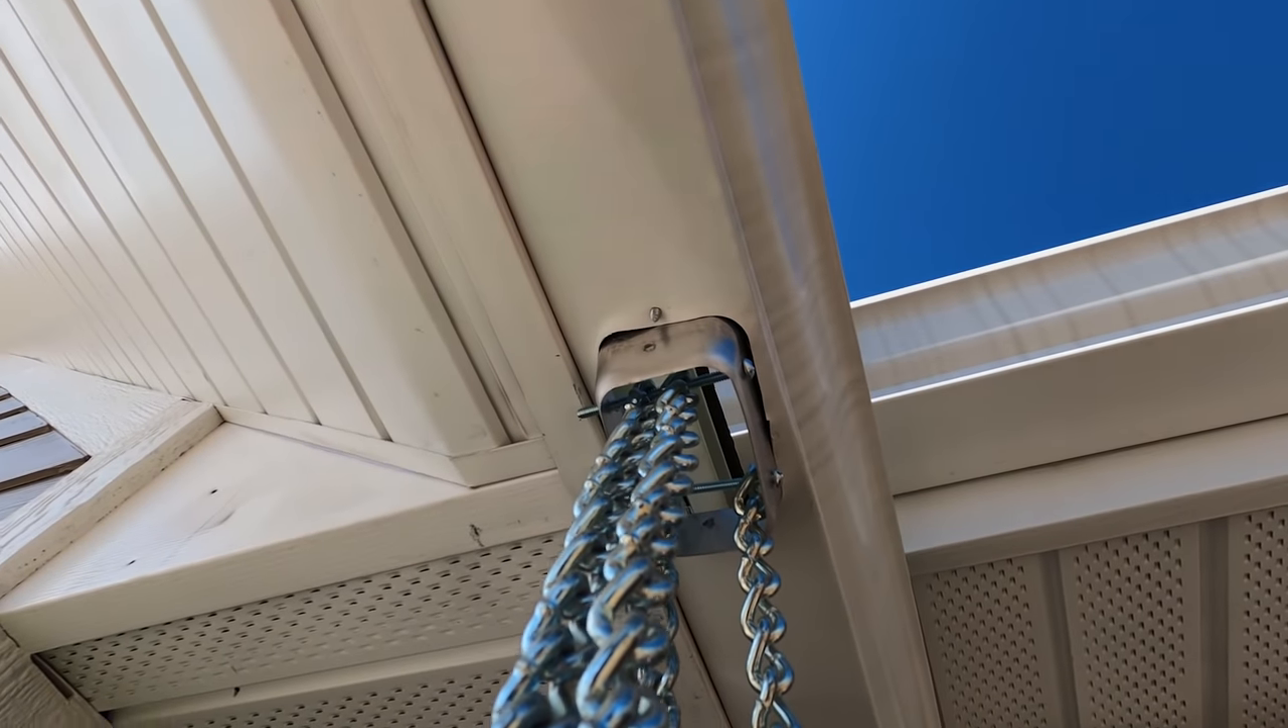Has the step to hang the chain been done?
Yes.